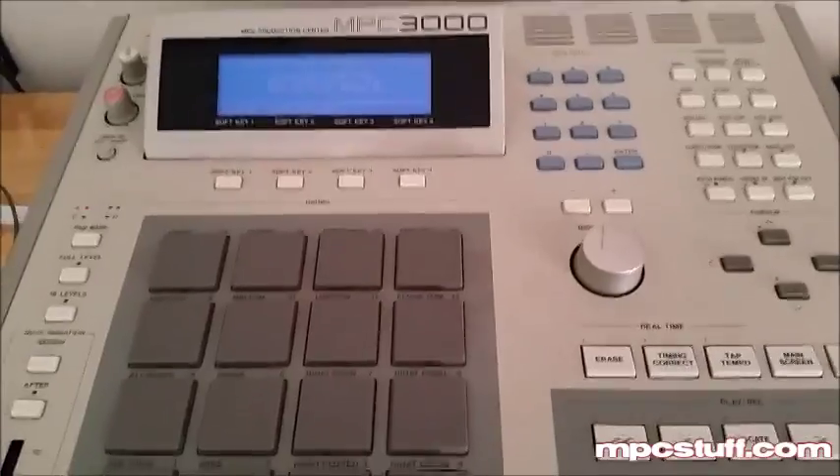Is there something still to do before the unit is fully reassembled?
No.